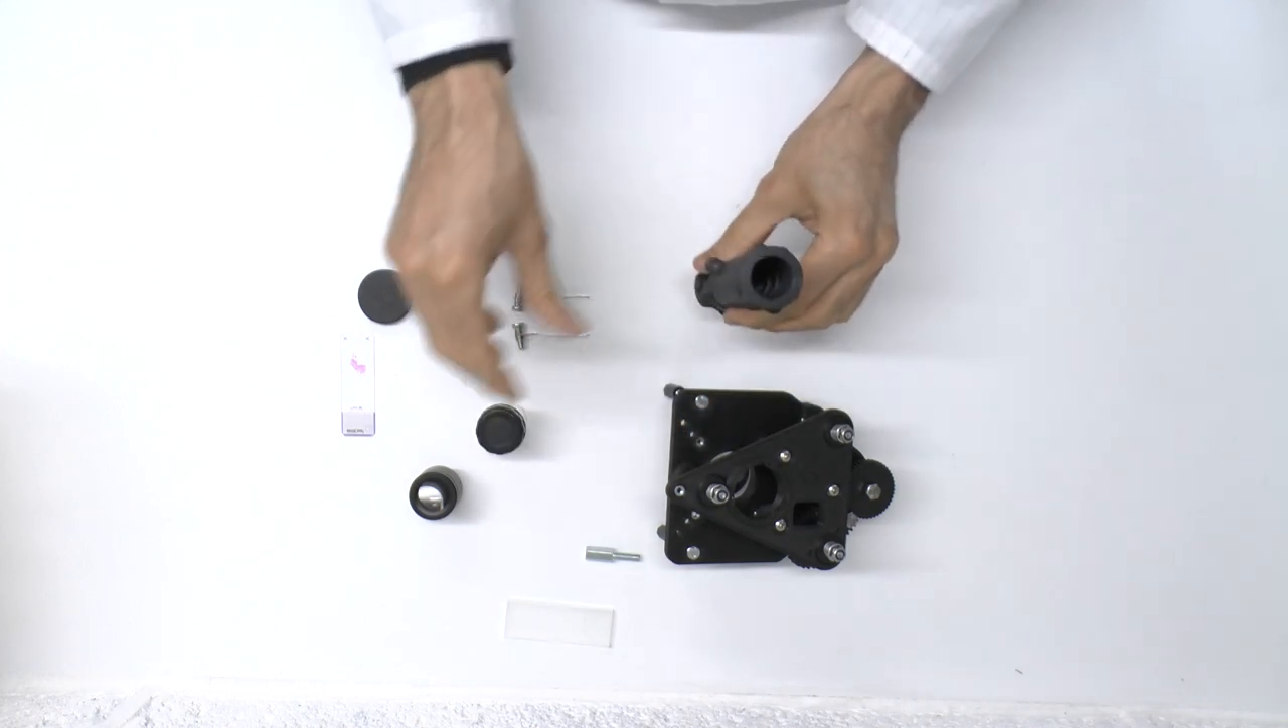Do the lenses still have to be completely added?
Yes.